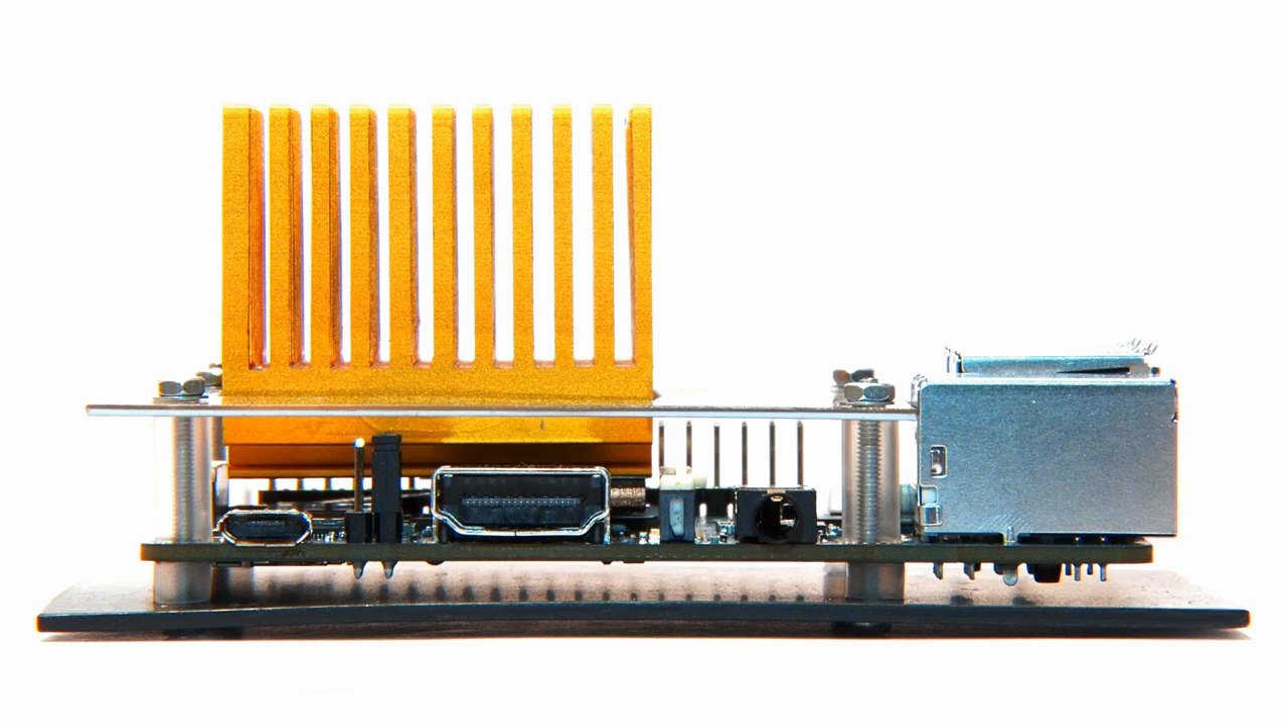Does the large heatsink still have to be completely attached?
No.